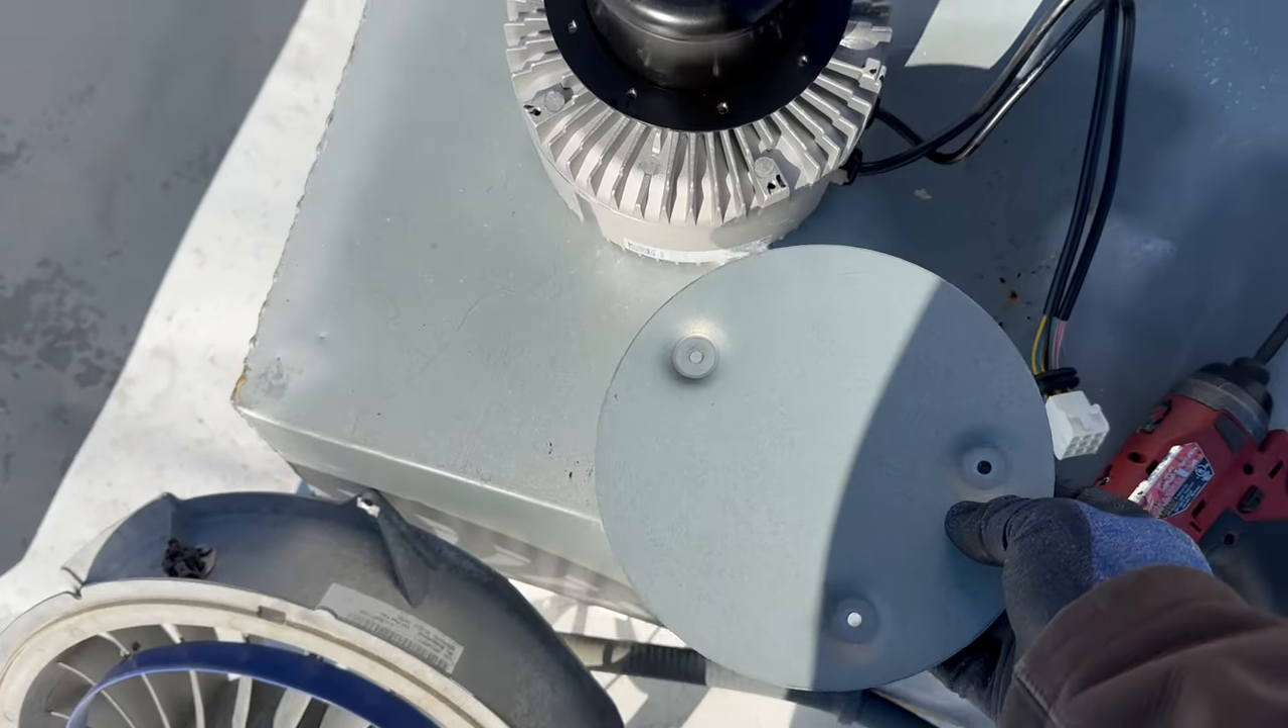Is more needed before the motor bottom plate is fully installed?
Yes.